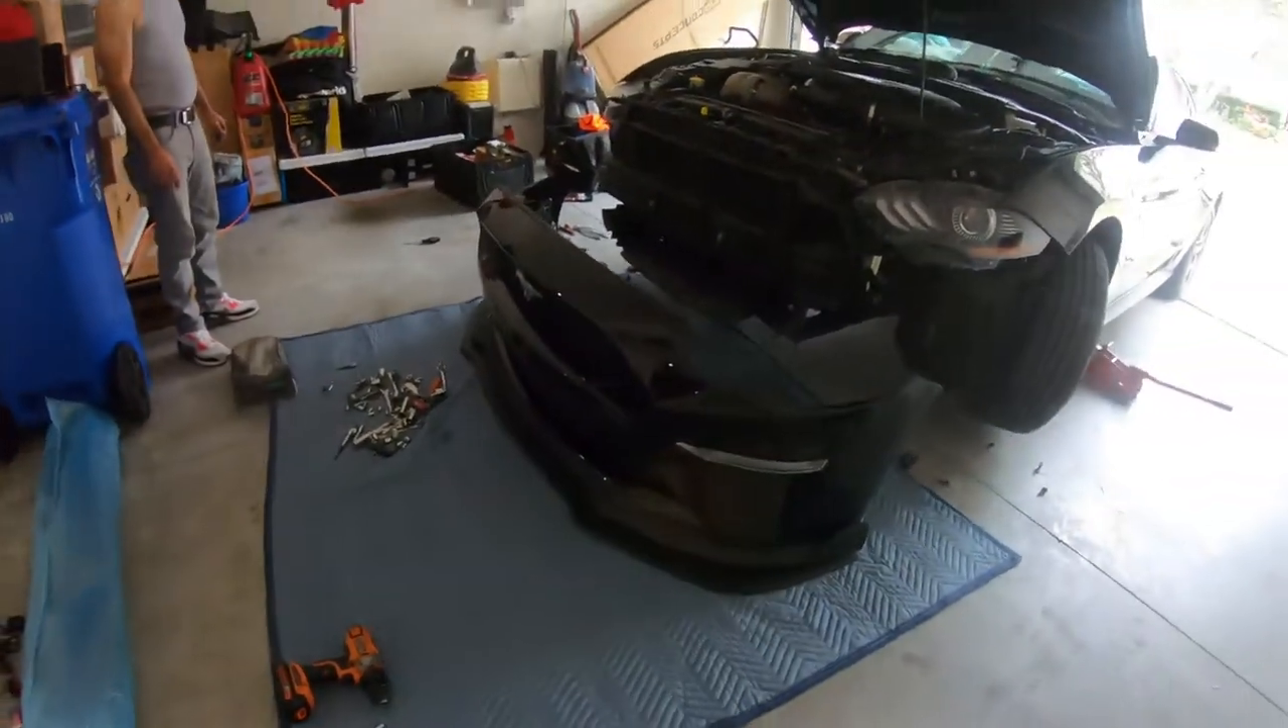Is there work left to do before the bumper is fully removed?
No.